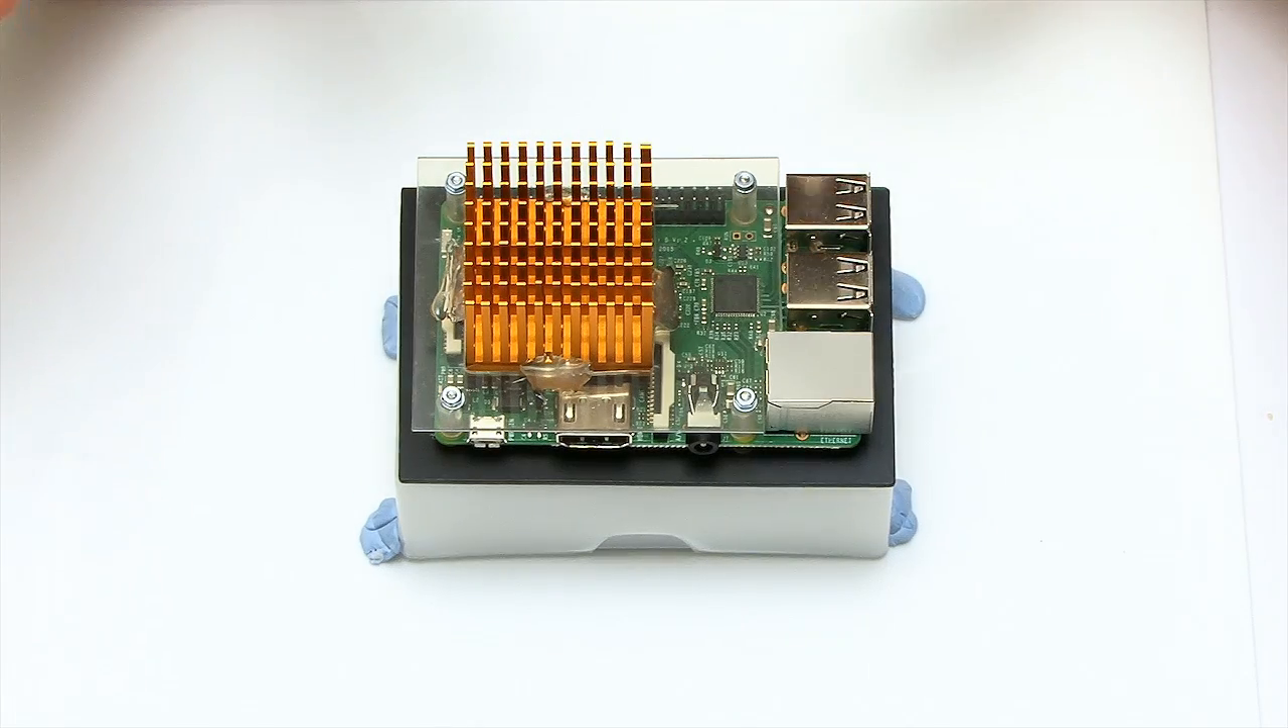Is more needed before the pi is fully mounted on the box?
No.